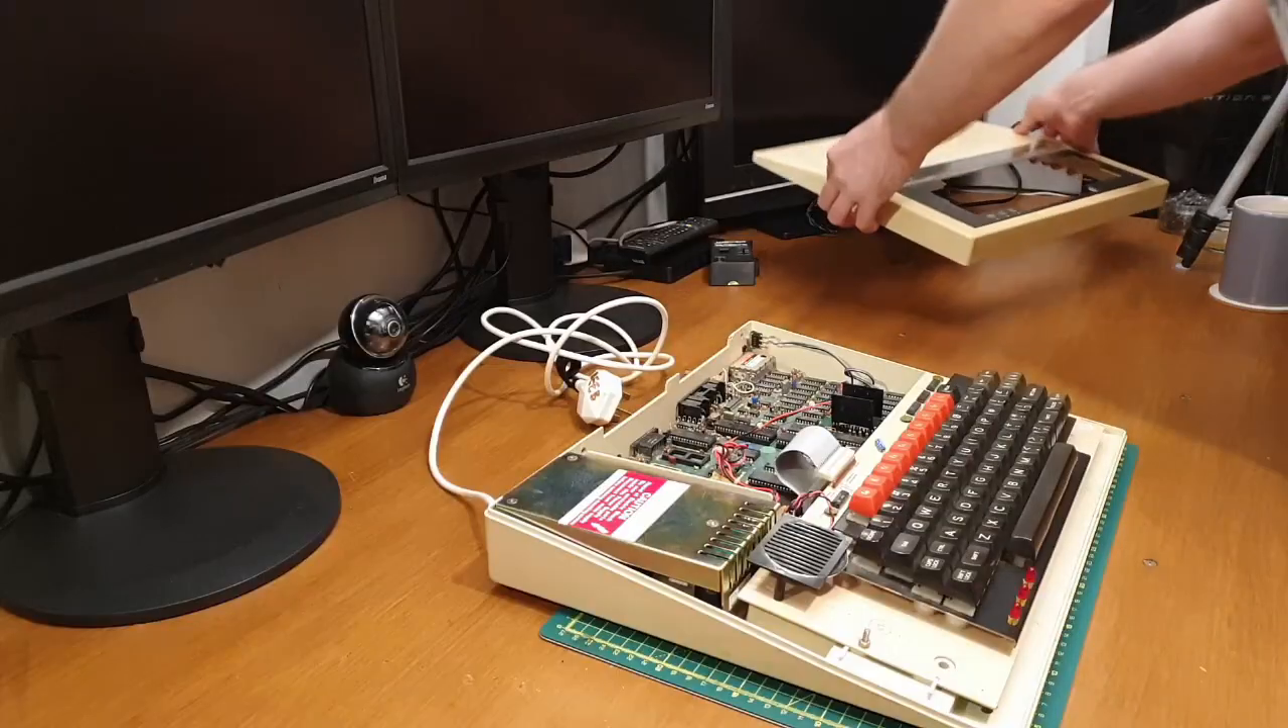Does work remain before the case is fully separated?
No.